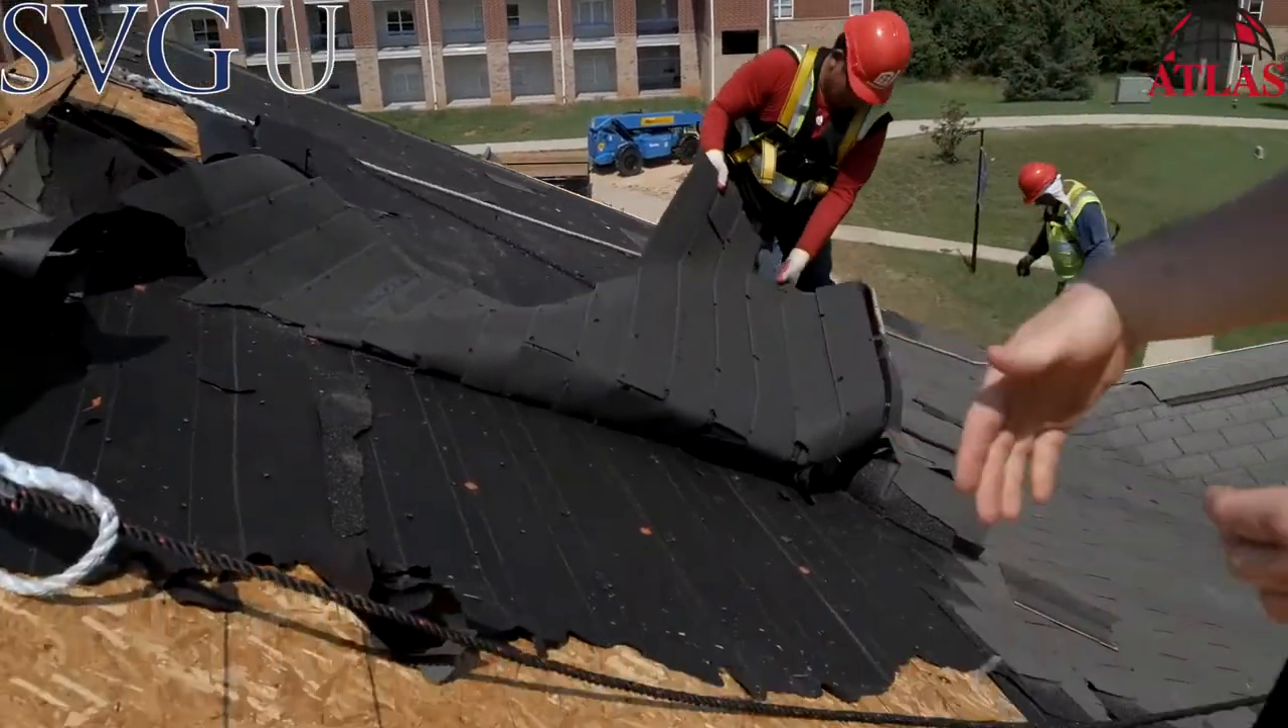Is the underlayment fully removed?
No.